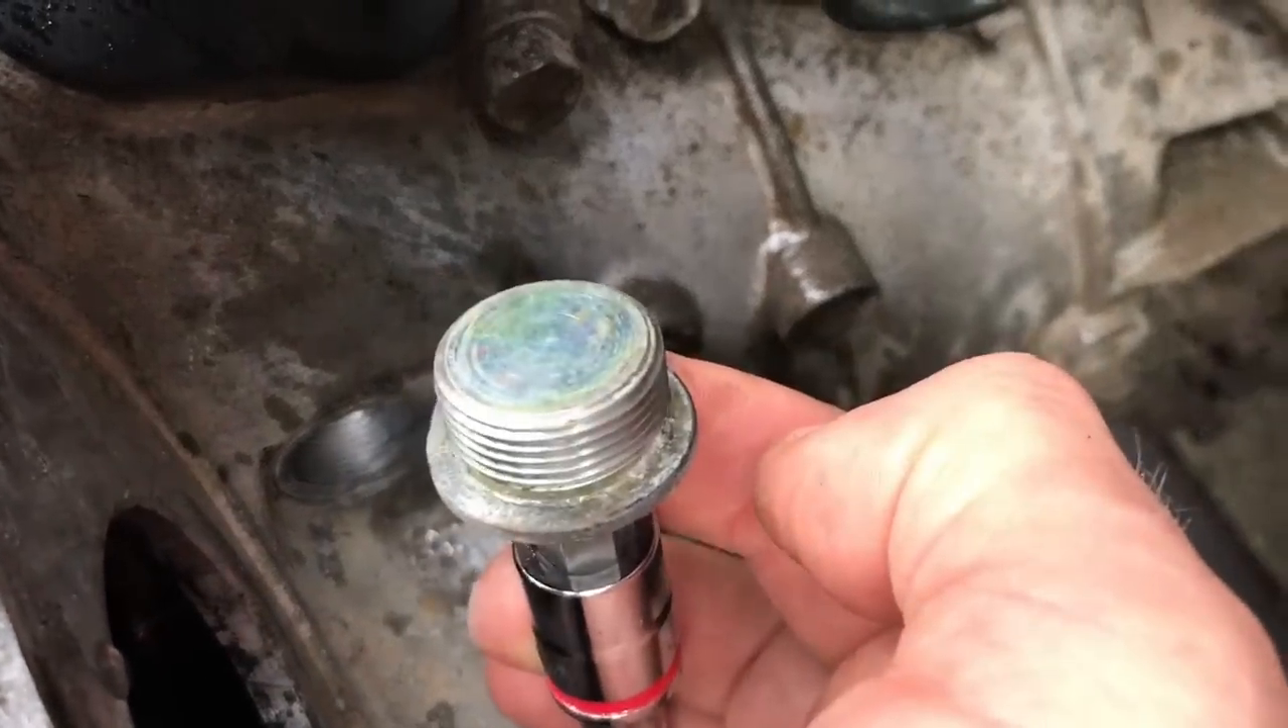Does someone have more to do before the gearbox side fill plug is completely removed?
No.